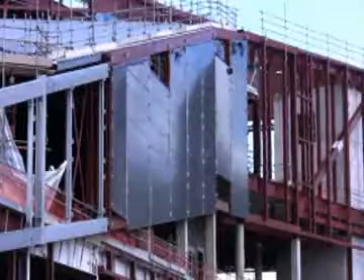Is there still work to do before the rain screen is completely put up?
Yes.